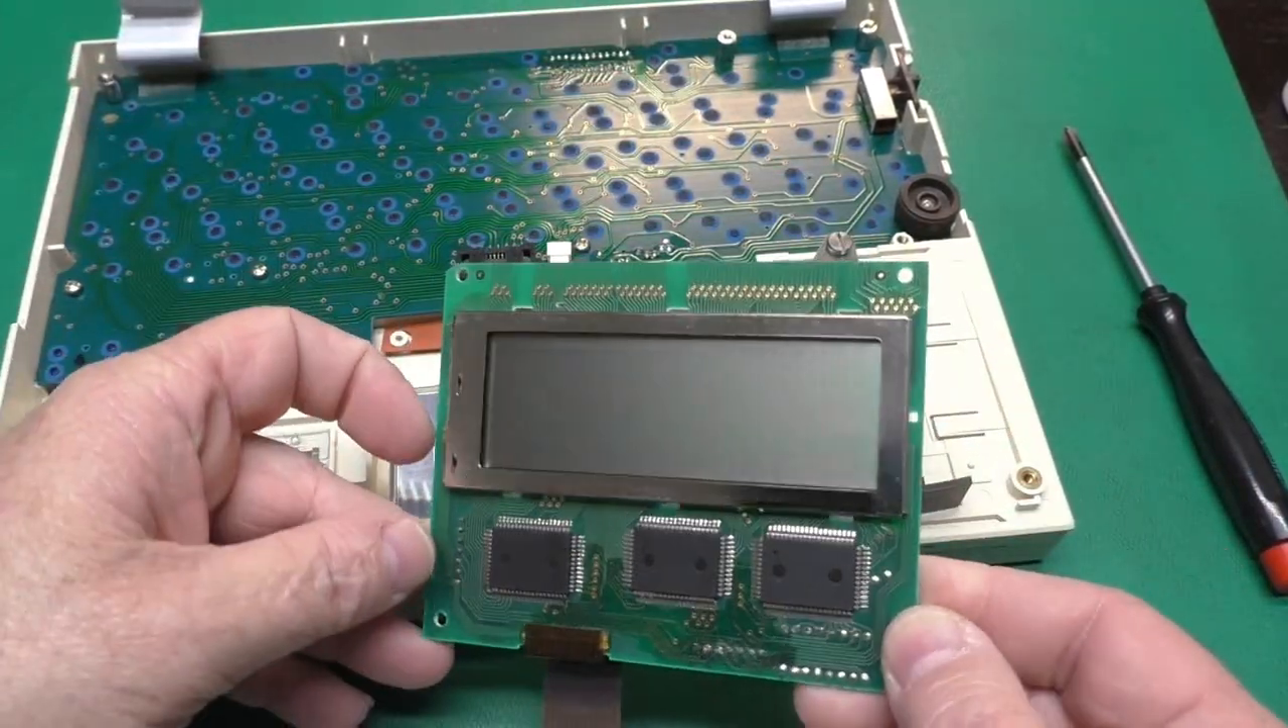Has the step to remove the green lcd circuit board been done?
Yes.